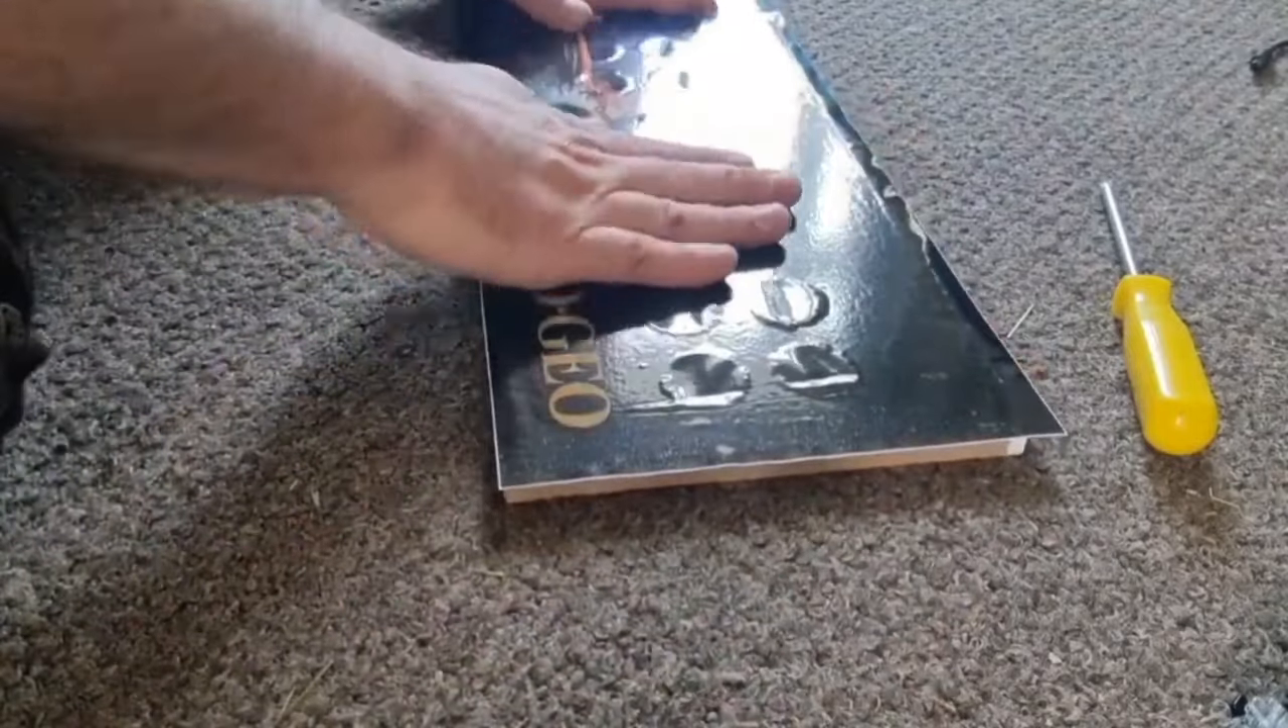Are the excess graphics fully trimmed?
No.